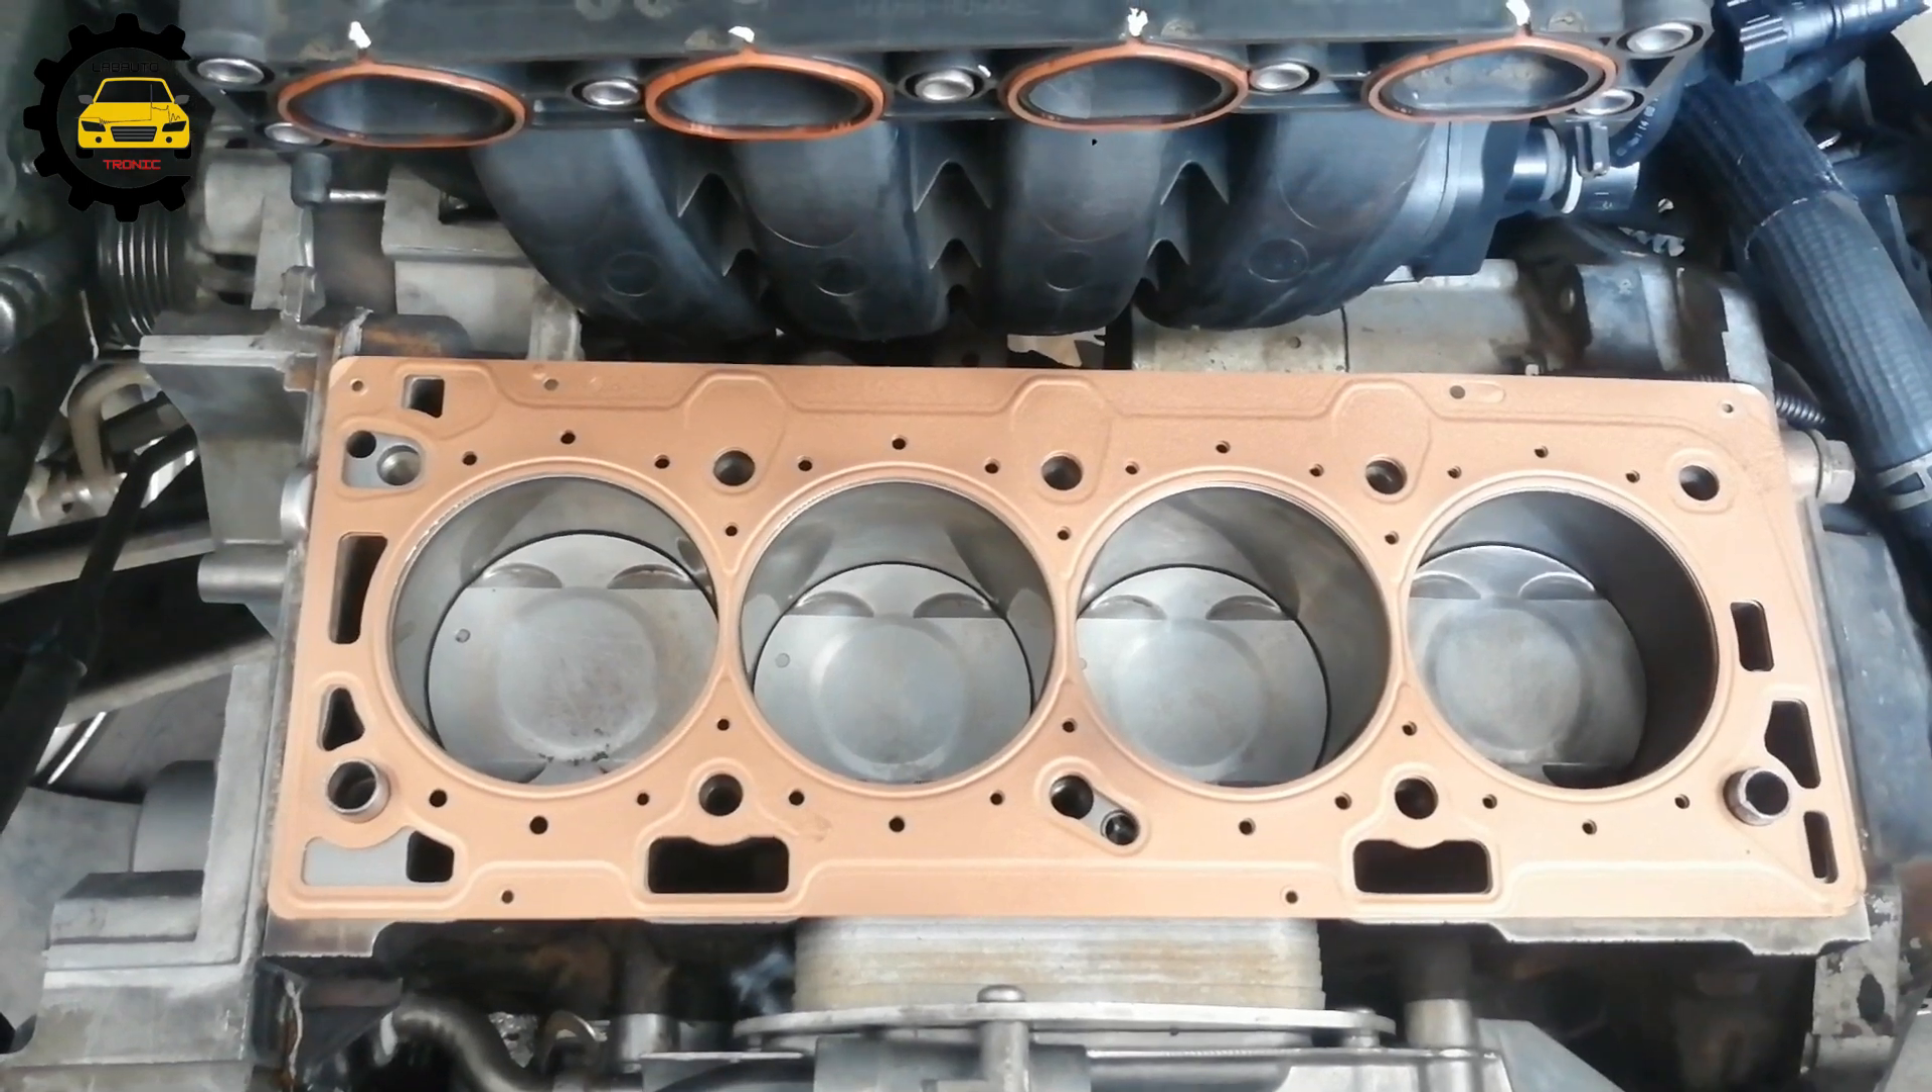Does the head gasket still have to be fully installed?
No.